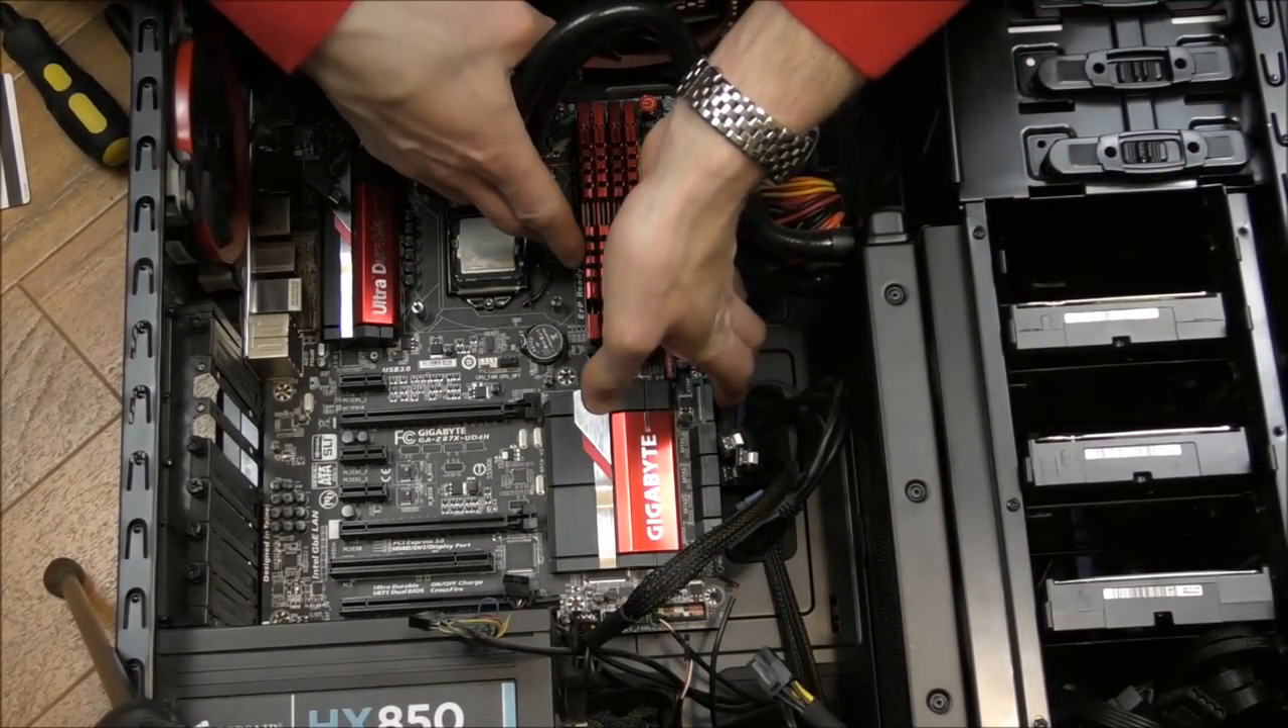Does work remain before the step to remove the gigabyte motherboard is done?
Yes.